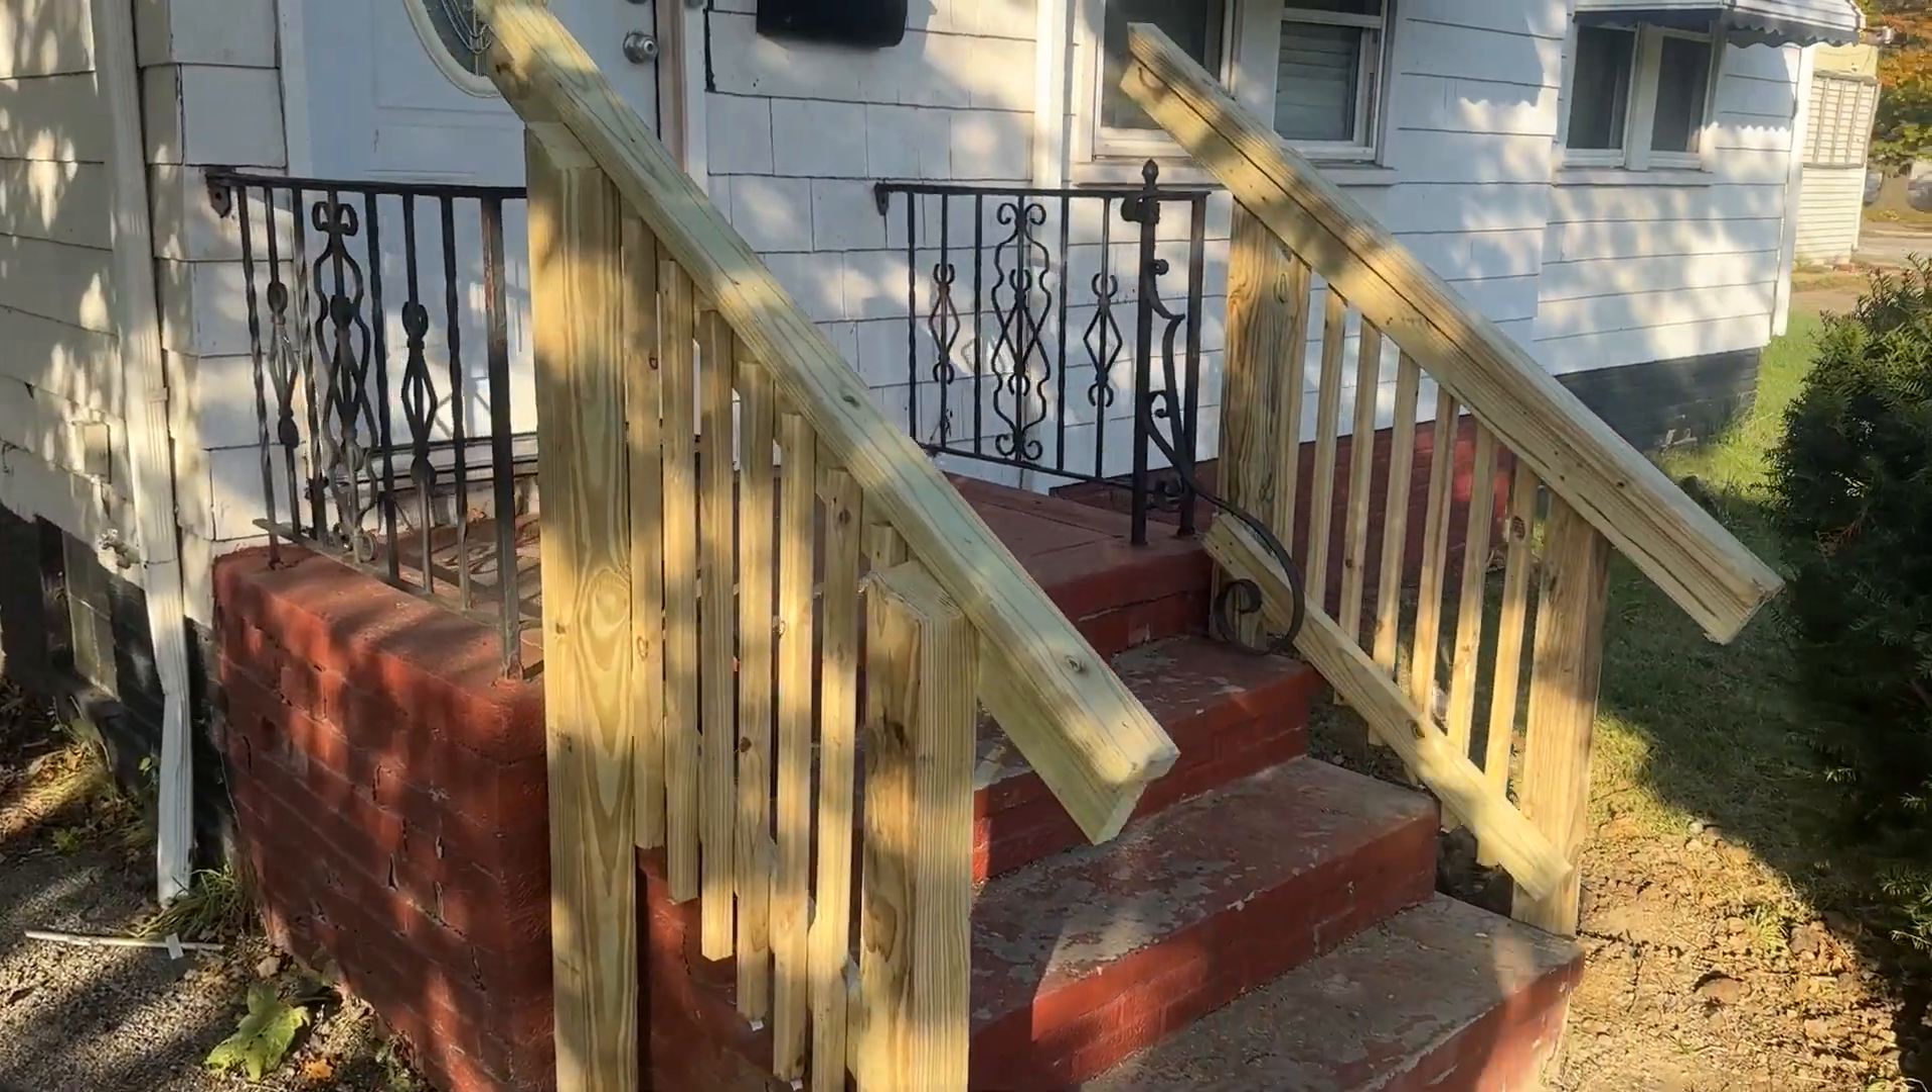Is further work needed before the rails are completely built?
No.